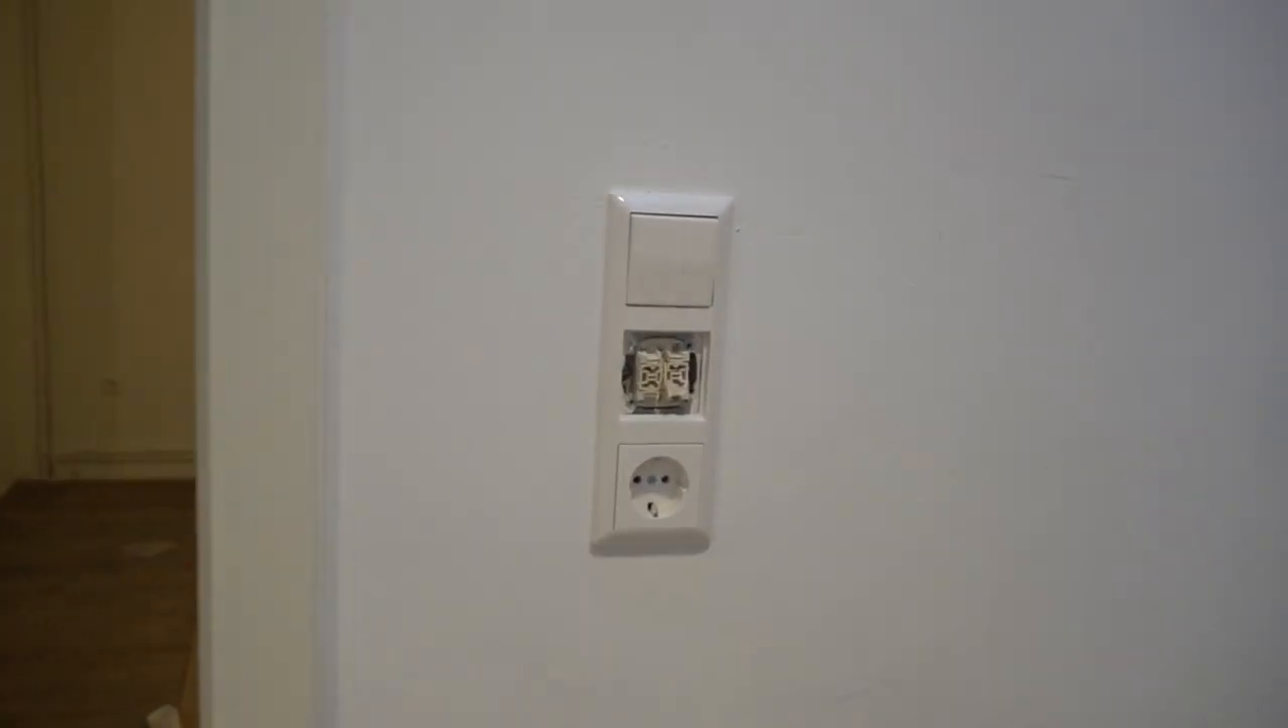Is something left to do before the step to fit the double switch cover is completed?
Yes.